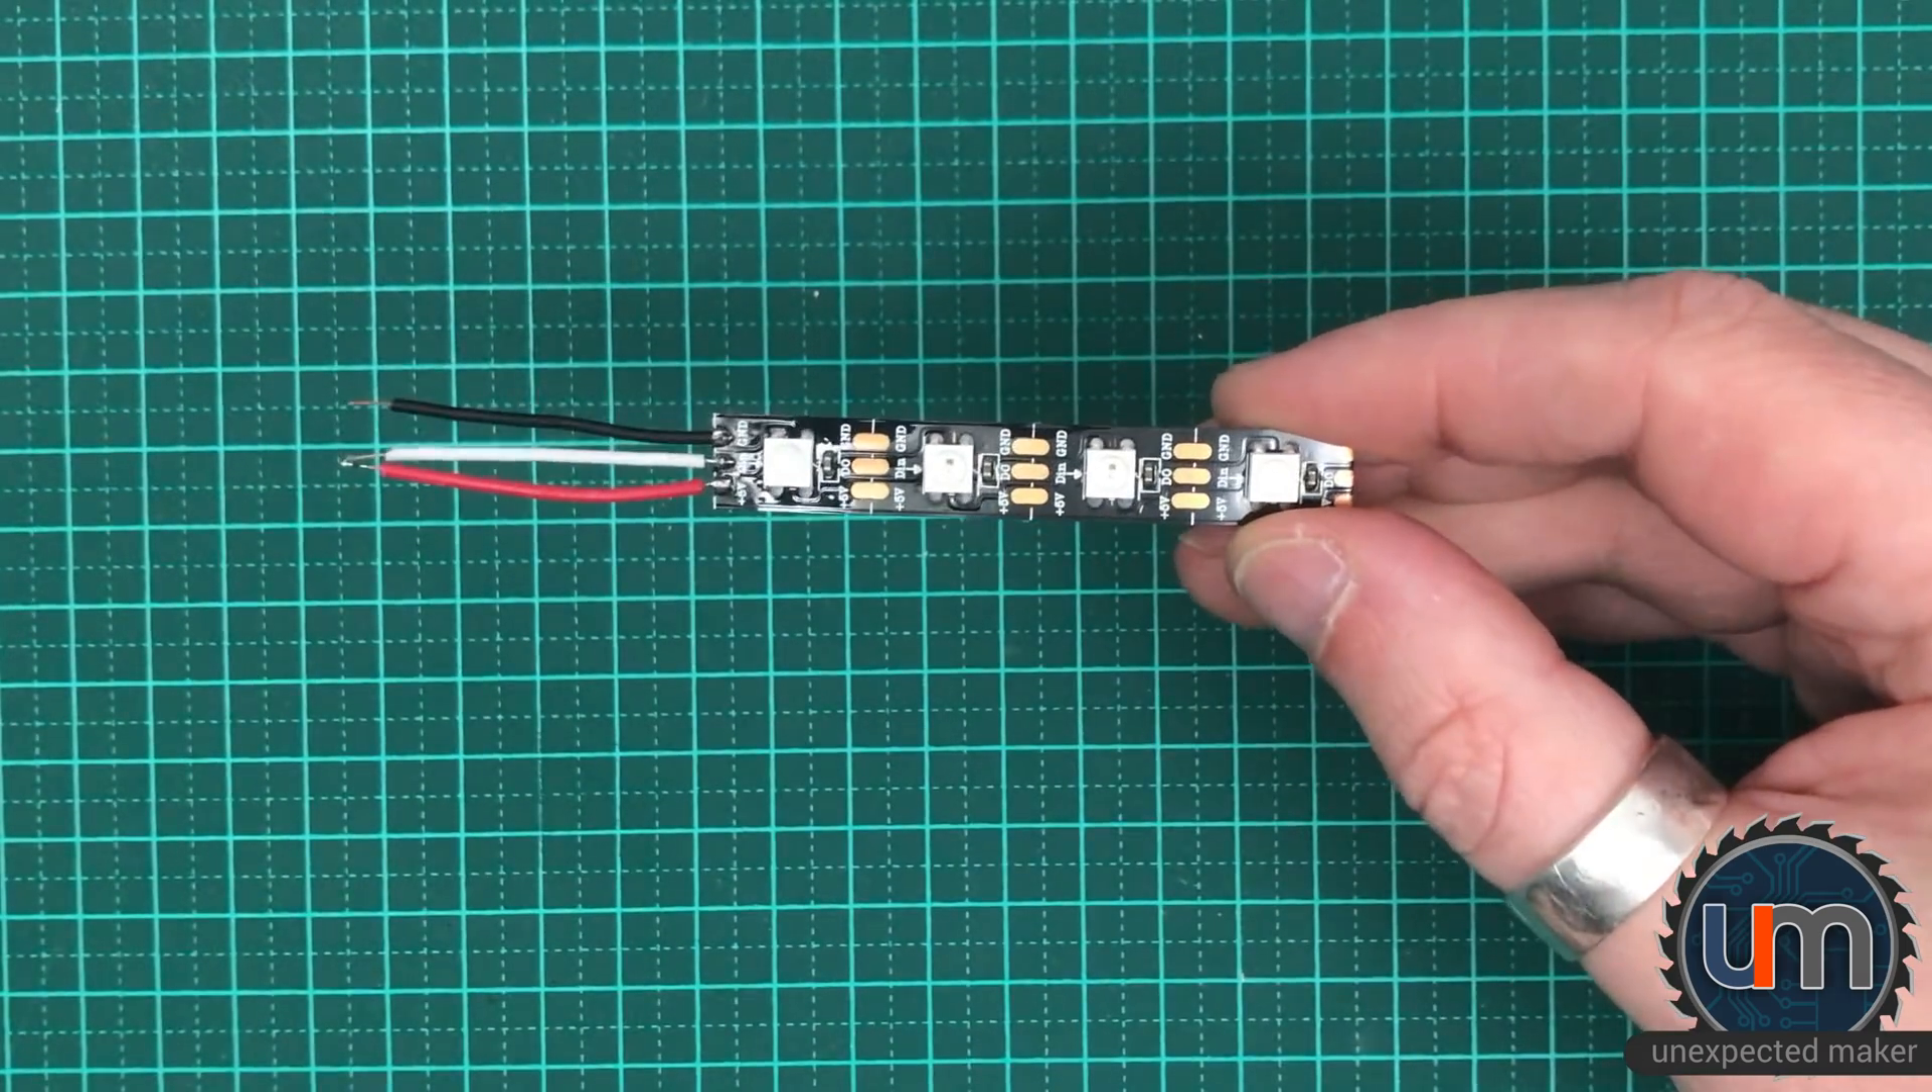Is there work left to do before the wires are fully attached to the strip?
No.